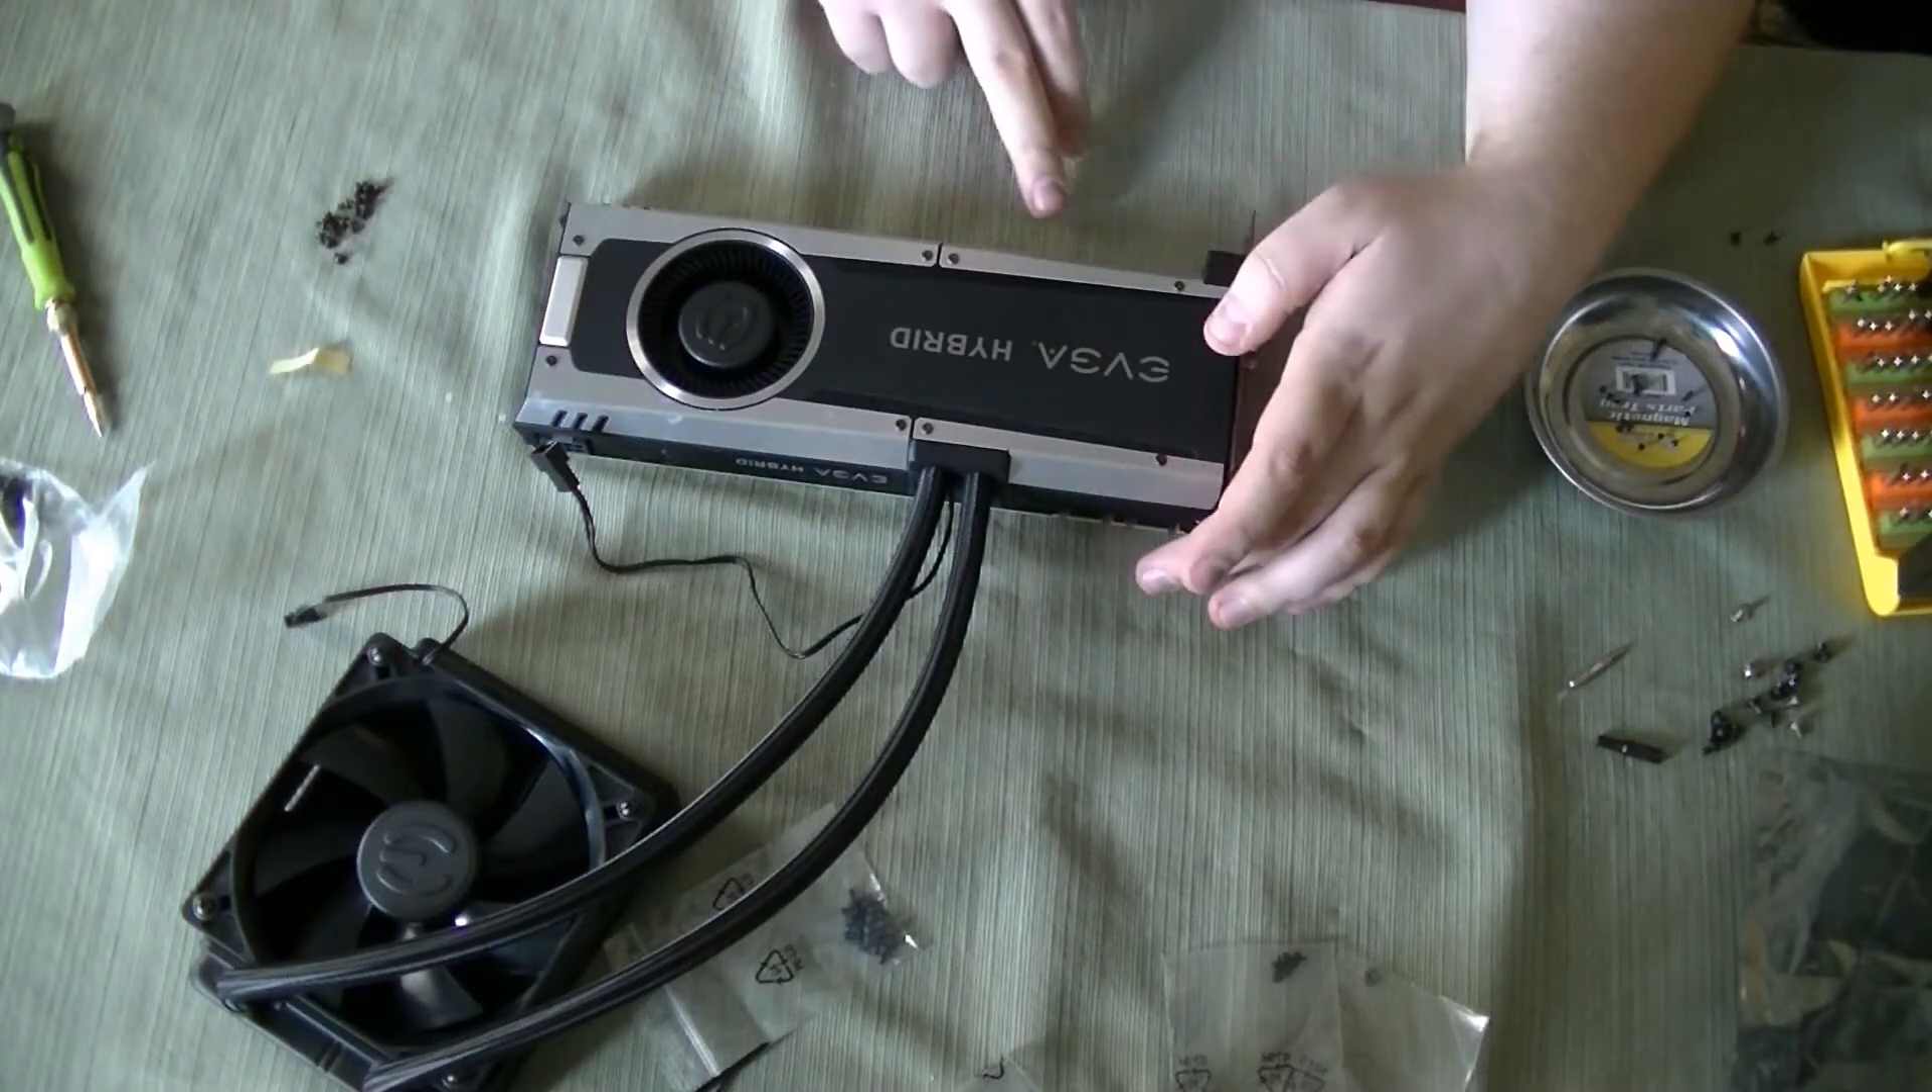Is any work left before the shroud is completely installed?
No.